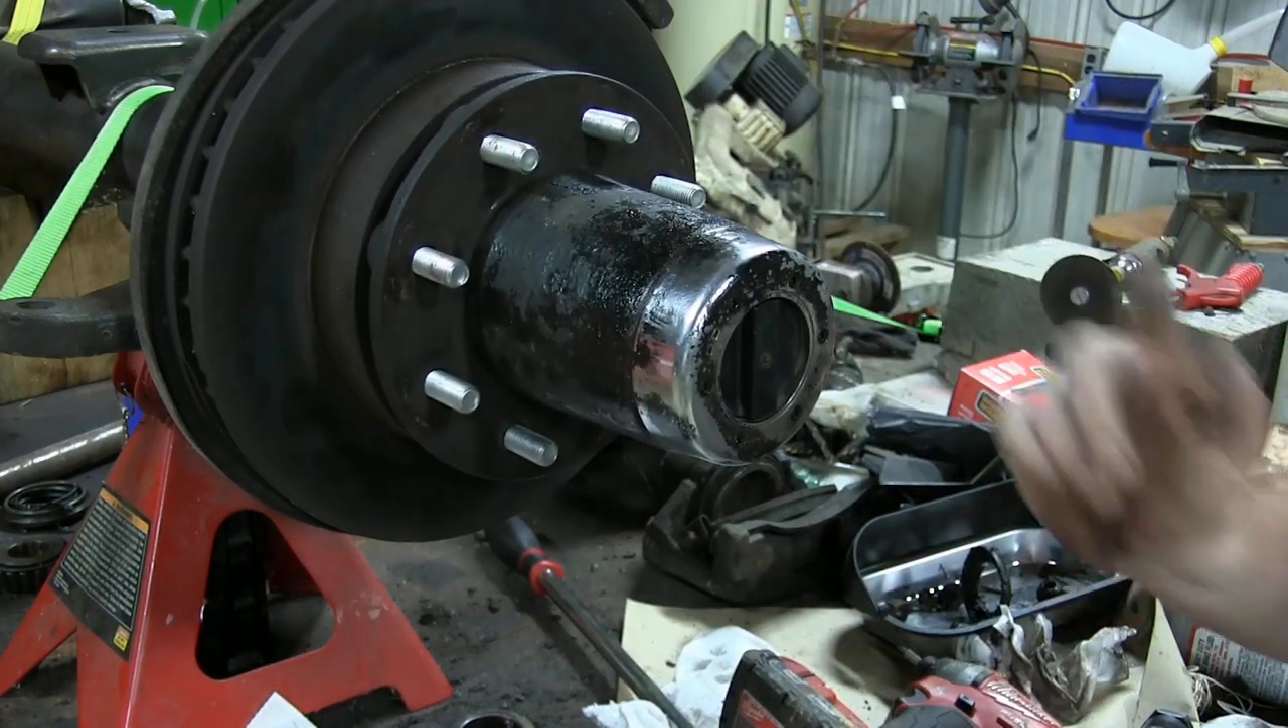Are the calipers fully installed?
No.